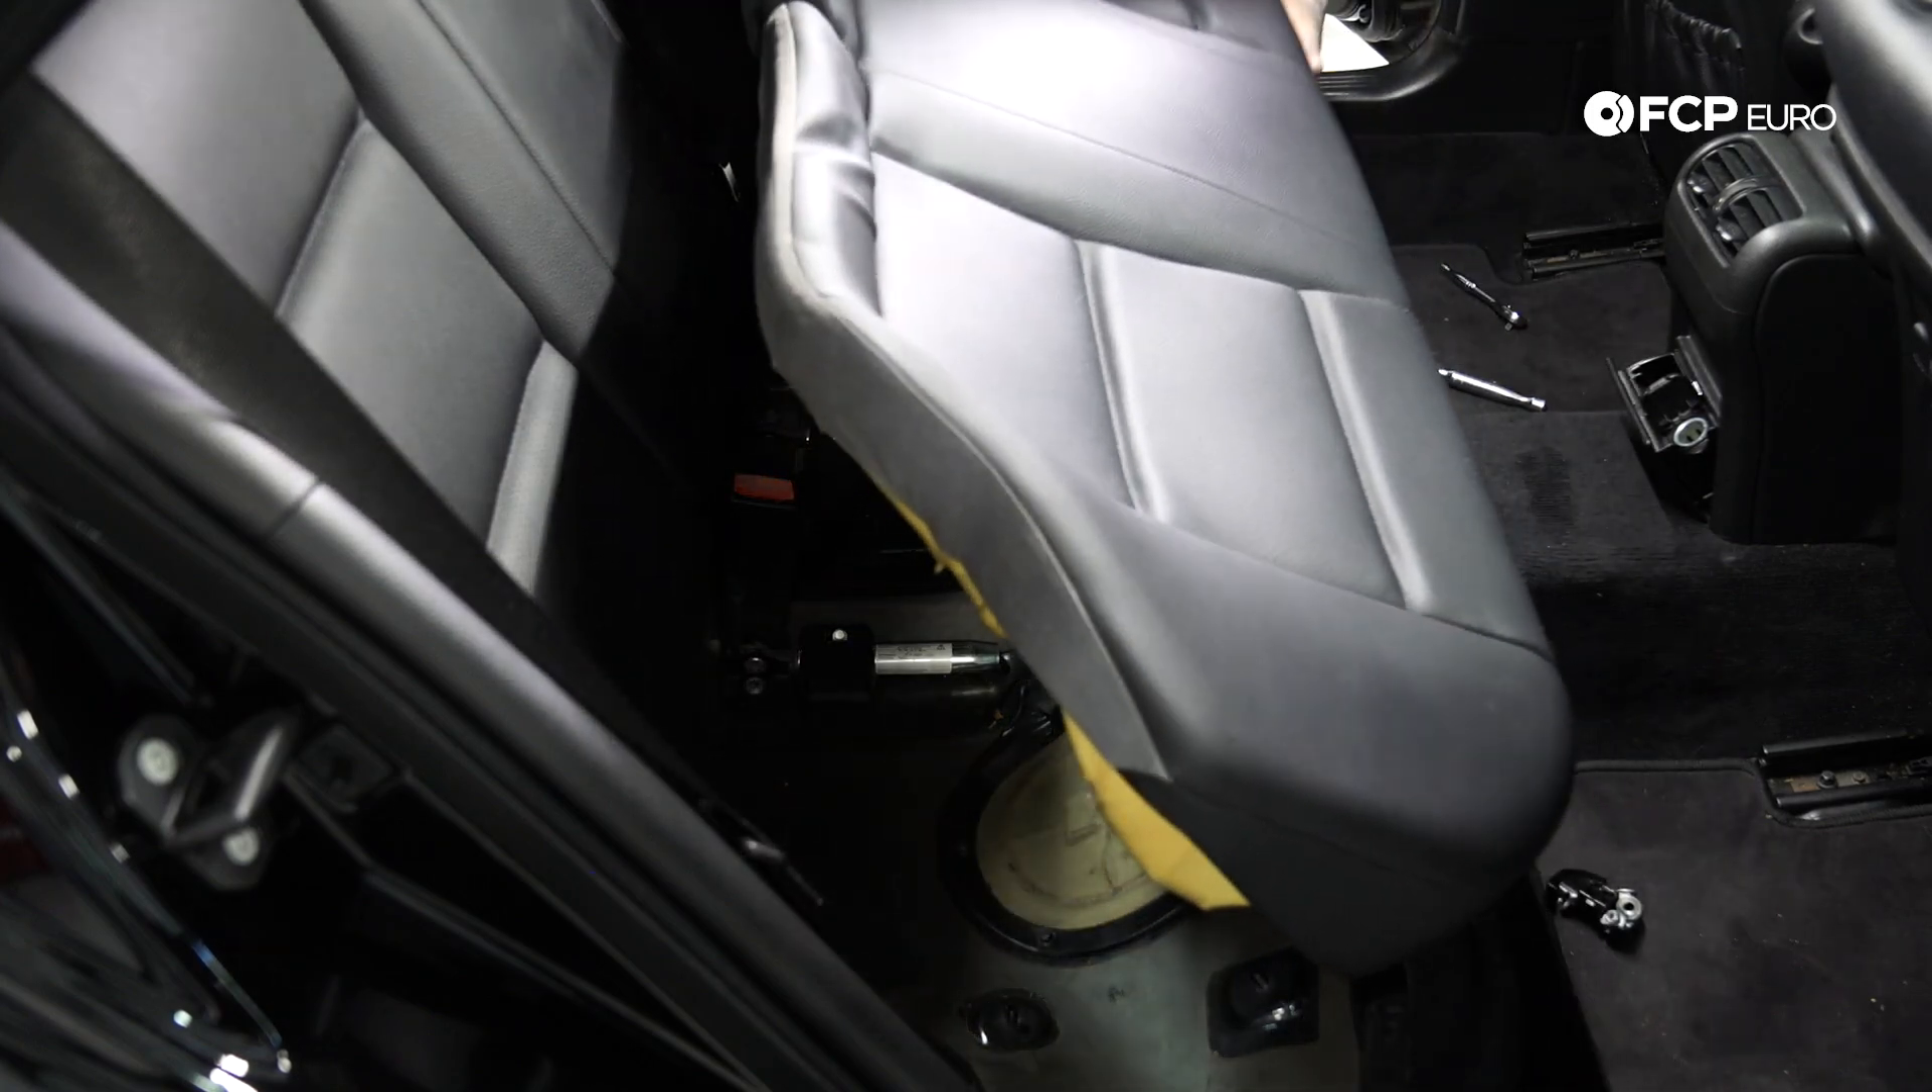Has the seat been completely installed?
No.